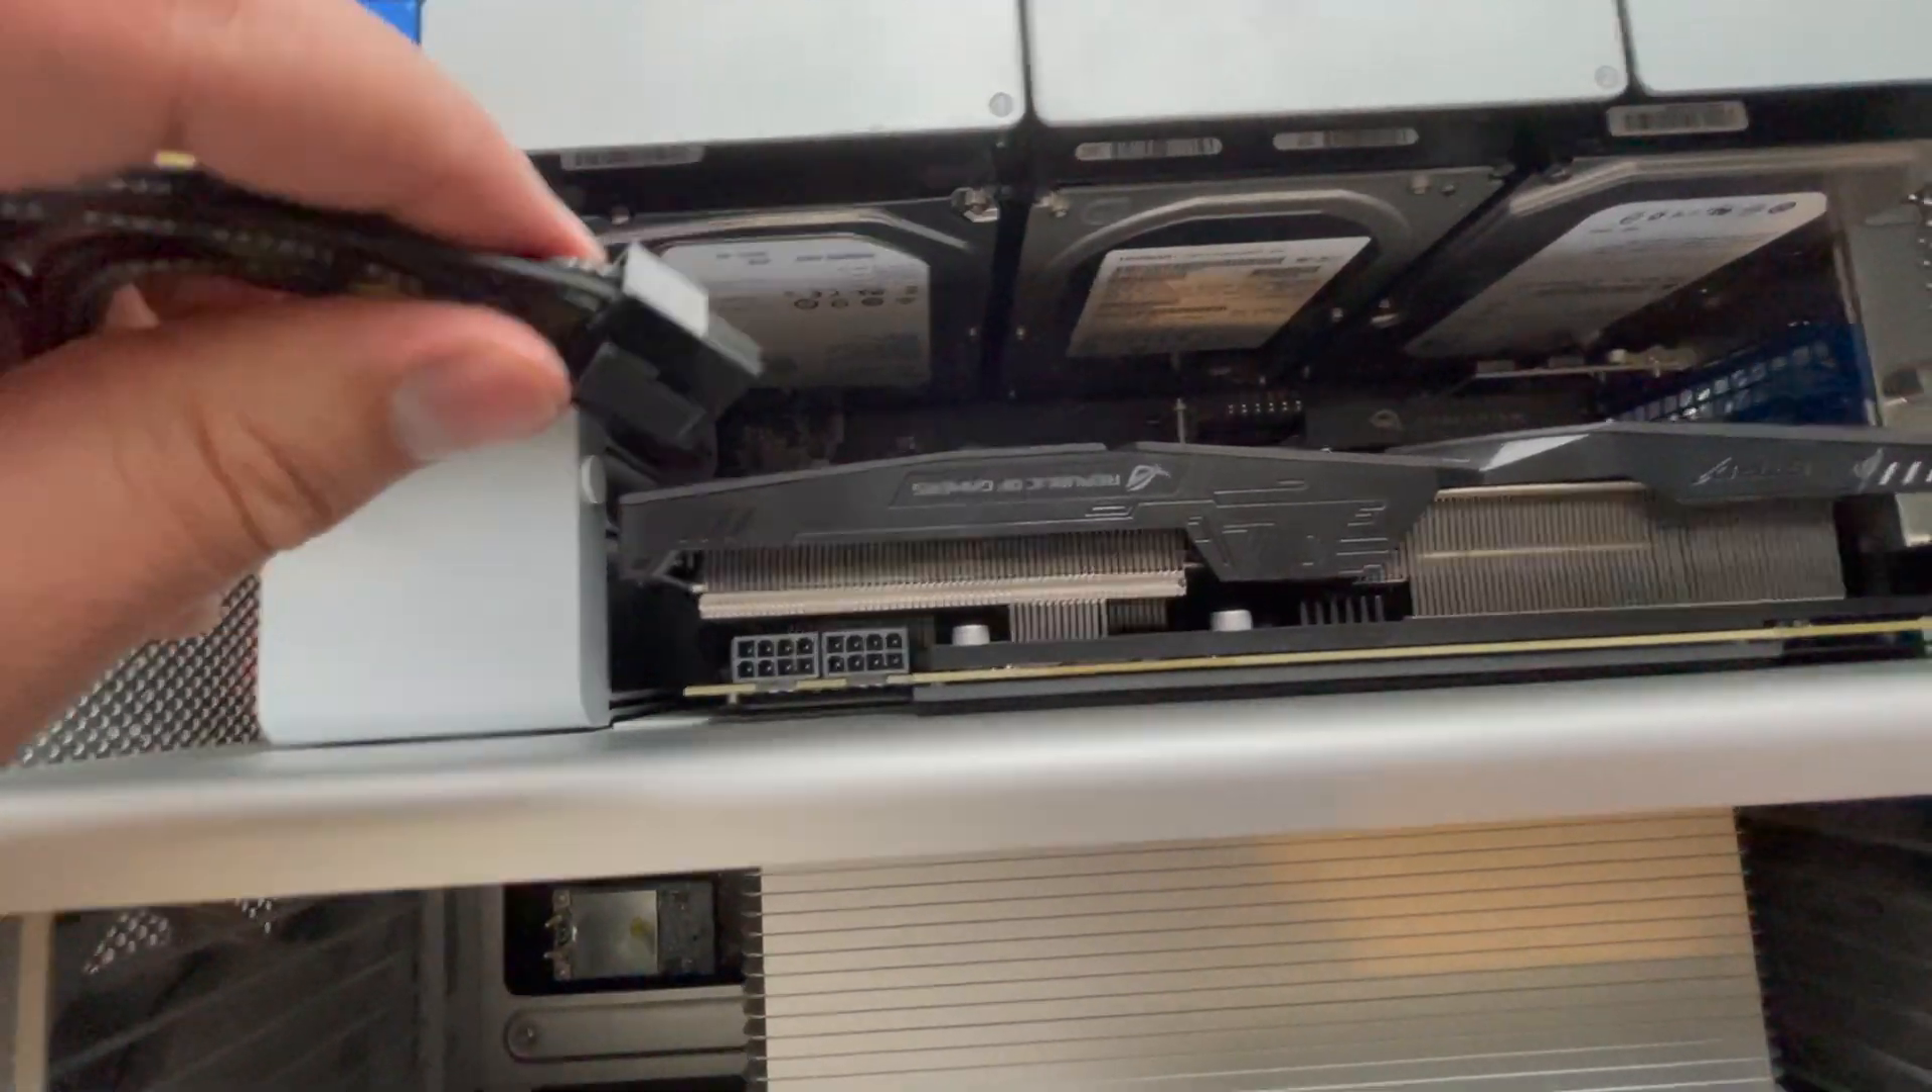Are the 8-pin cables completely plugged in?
No.